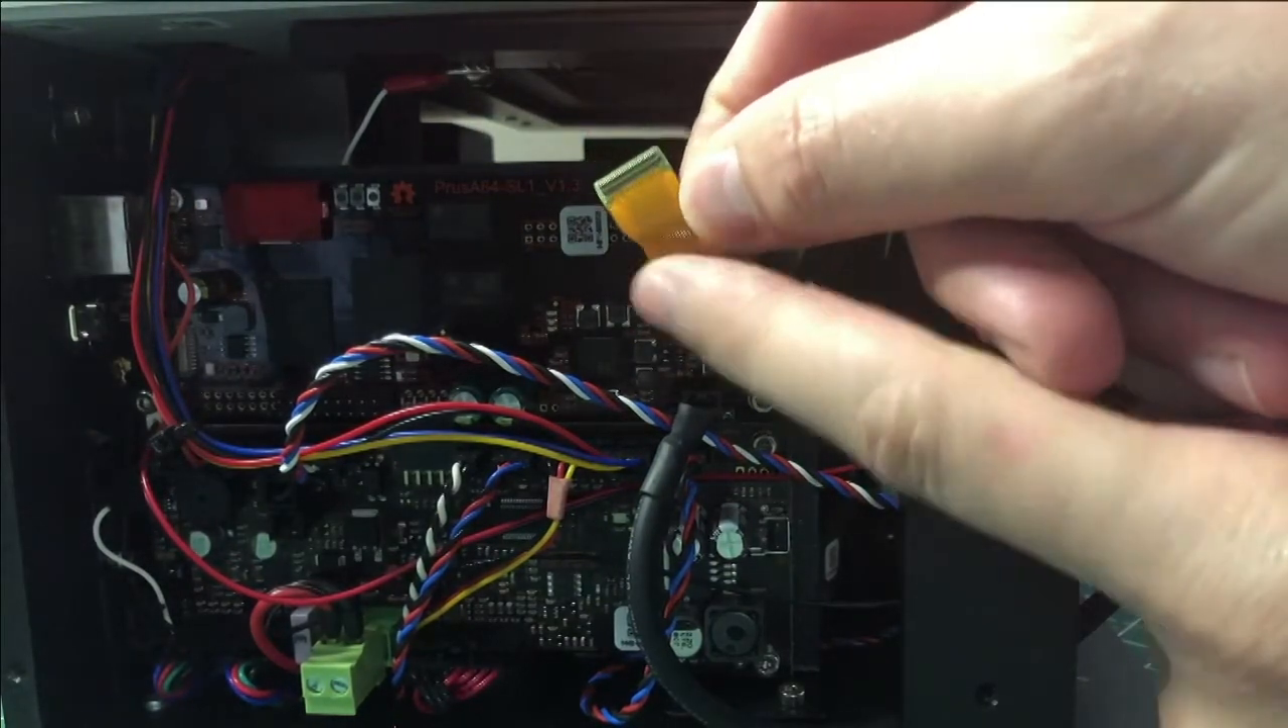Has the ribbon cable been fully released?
Yes.